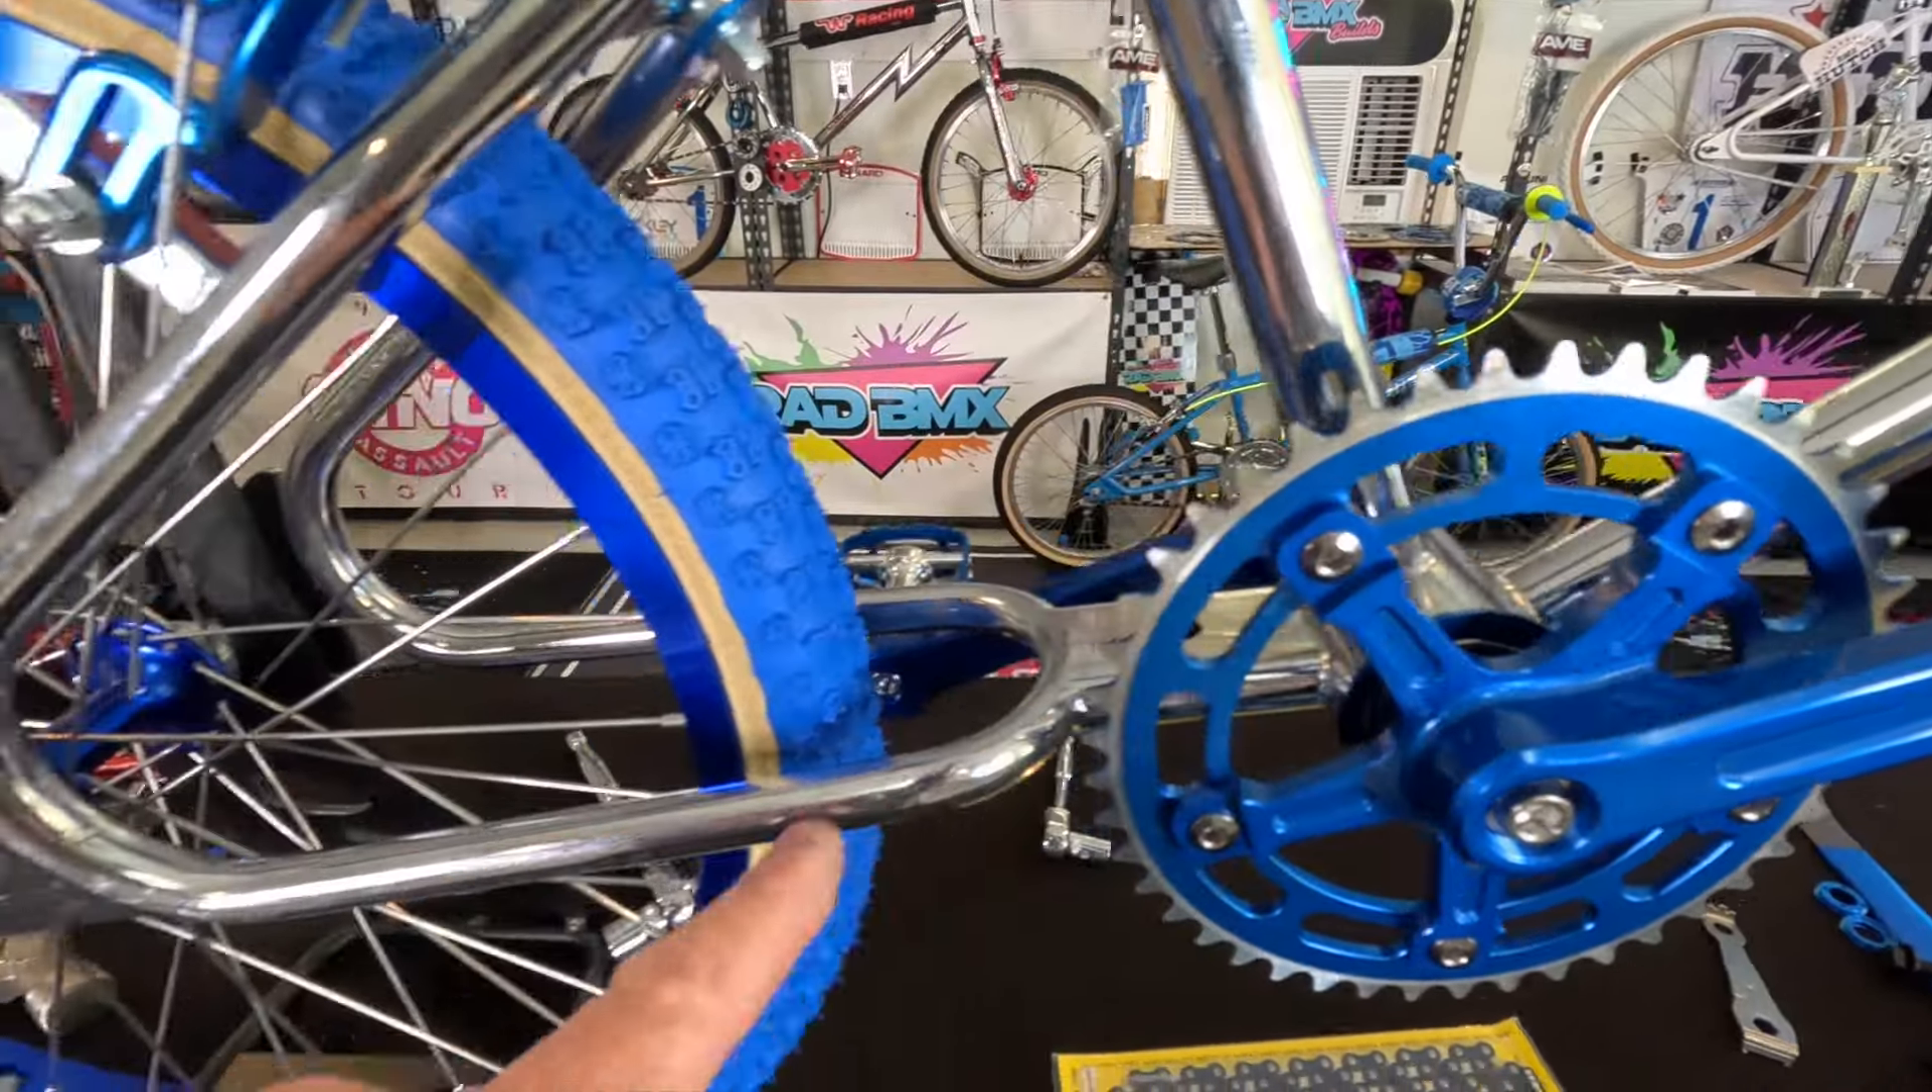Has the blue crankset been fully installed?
Yes.